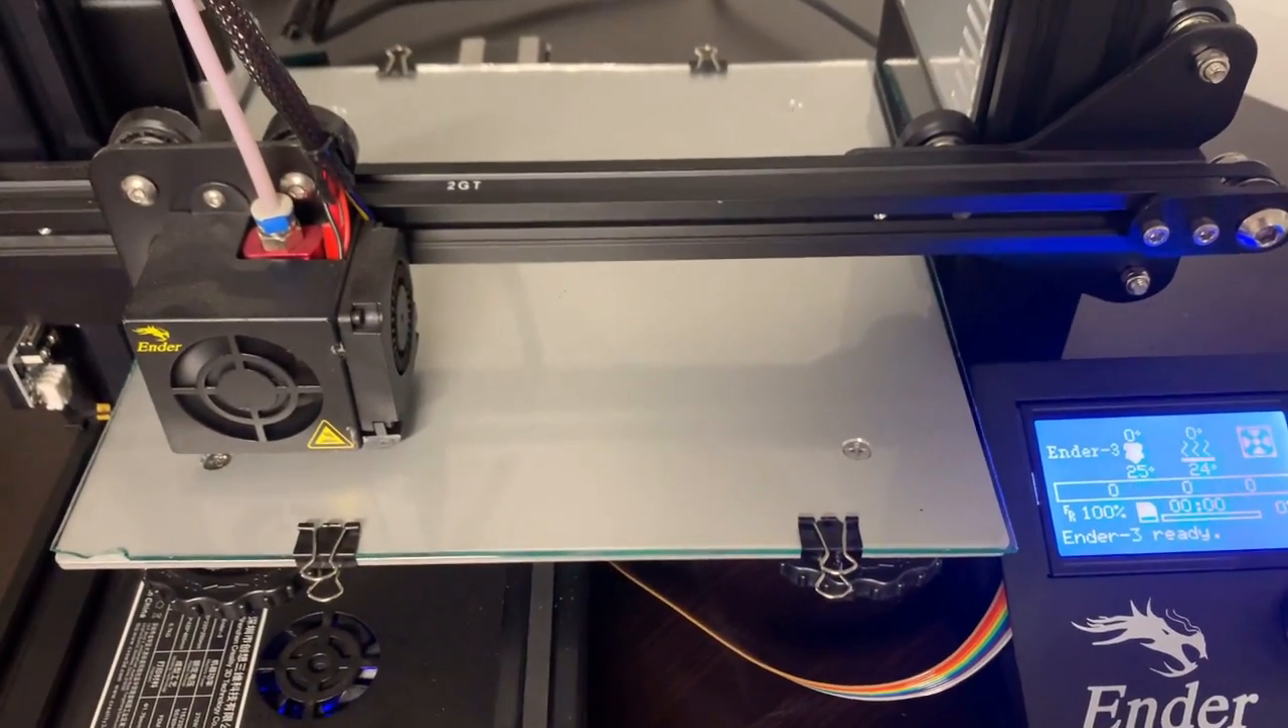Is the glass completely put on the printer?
Yes.